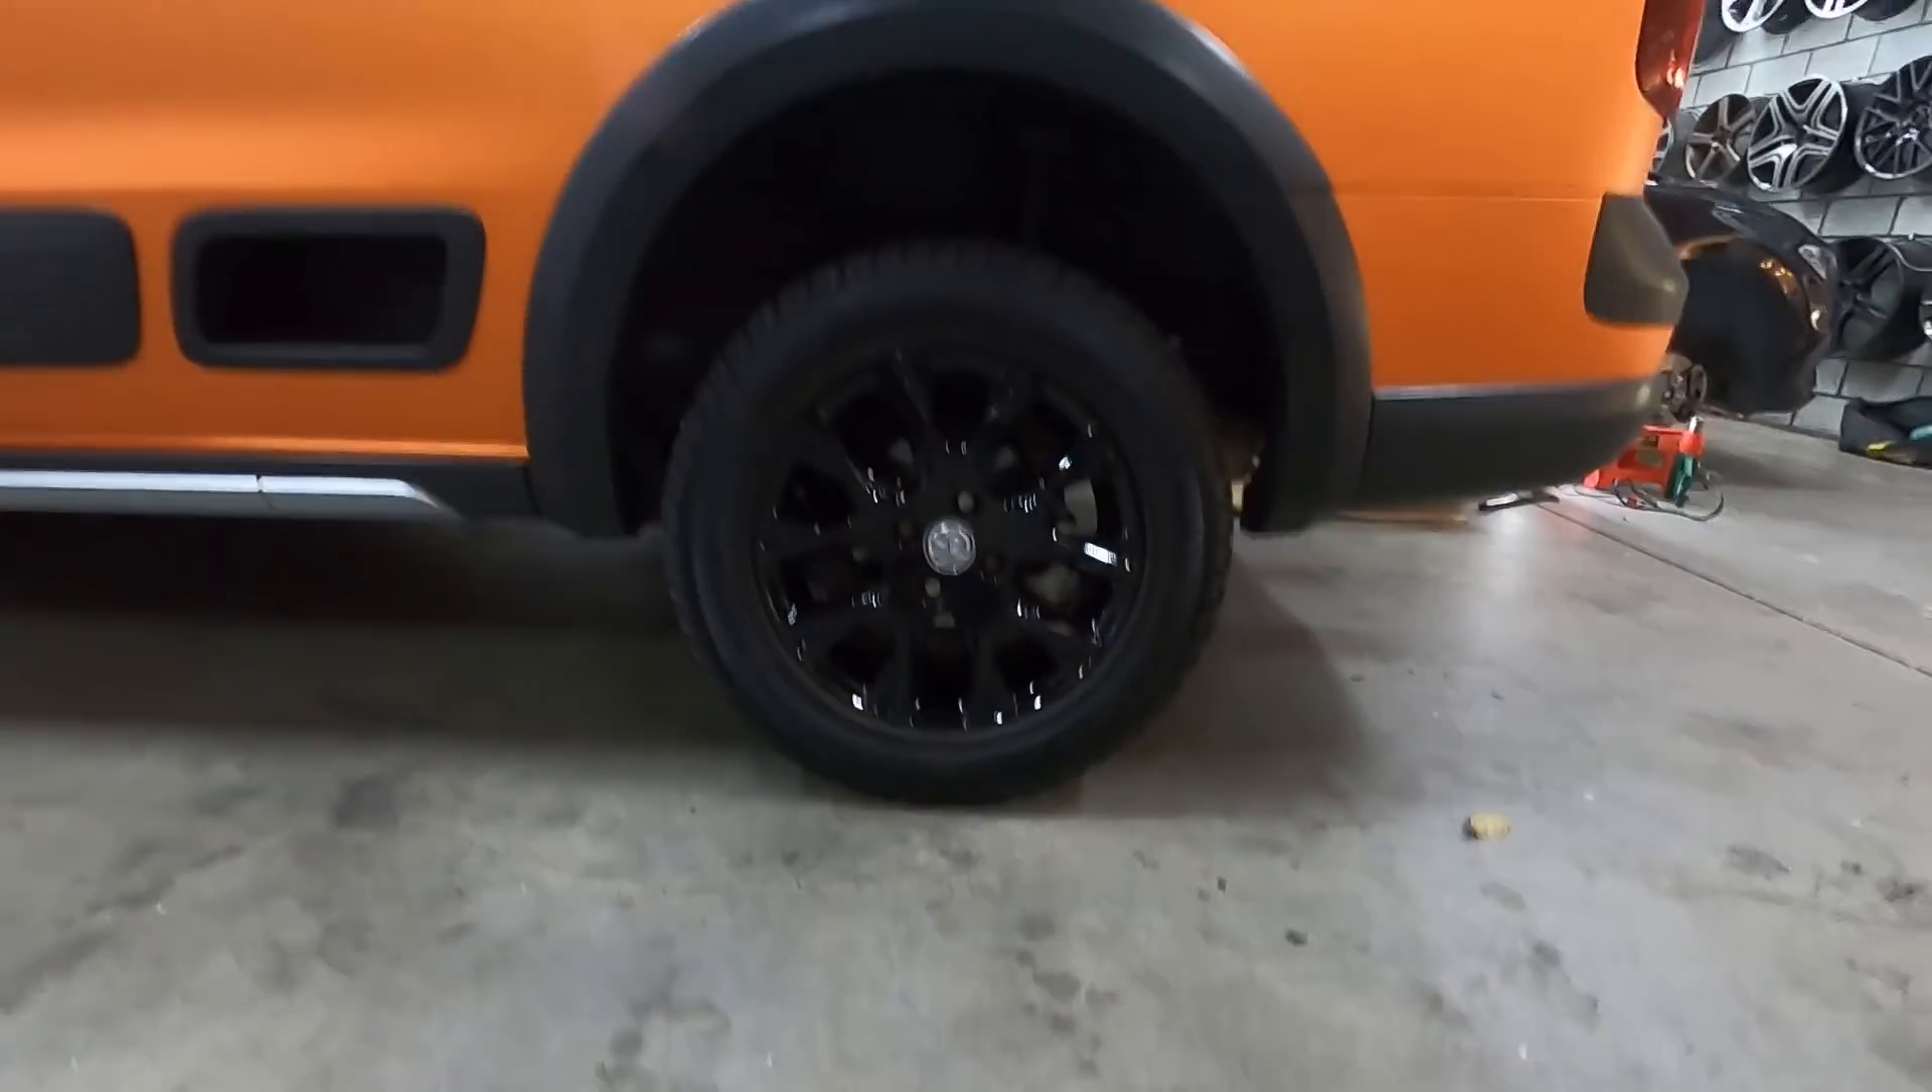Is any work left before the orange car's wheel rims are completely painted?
No.